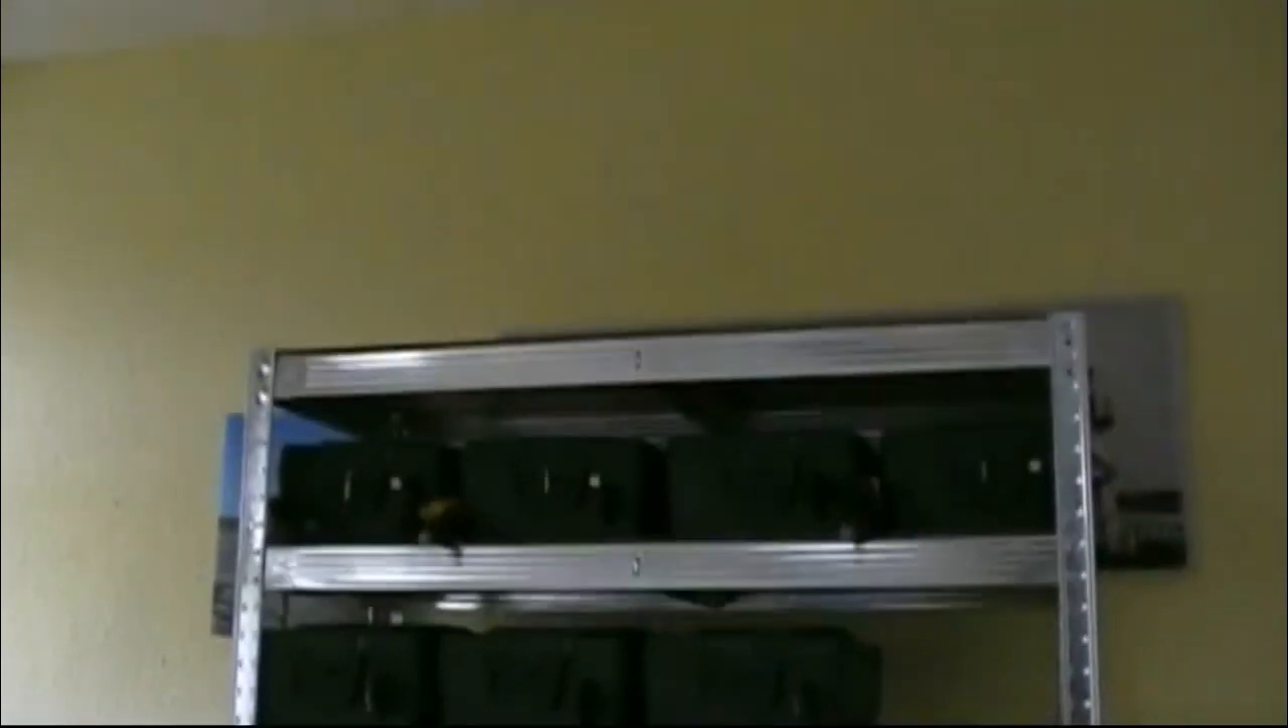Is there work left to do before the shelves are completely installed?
No.